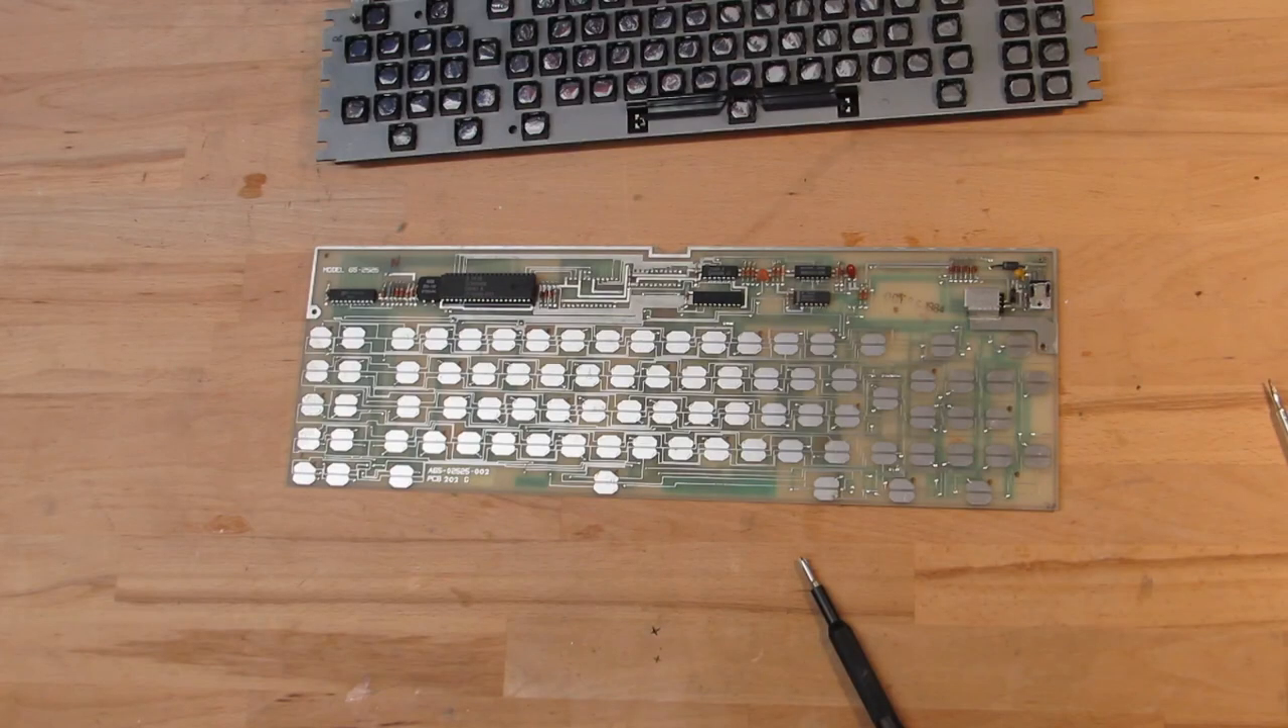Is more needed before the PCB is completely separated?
No.